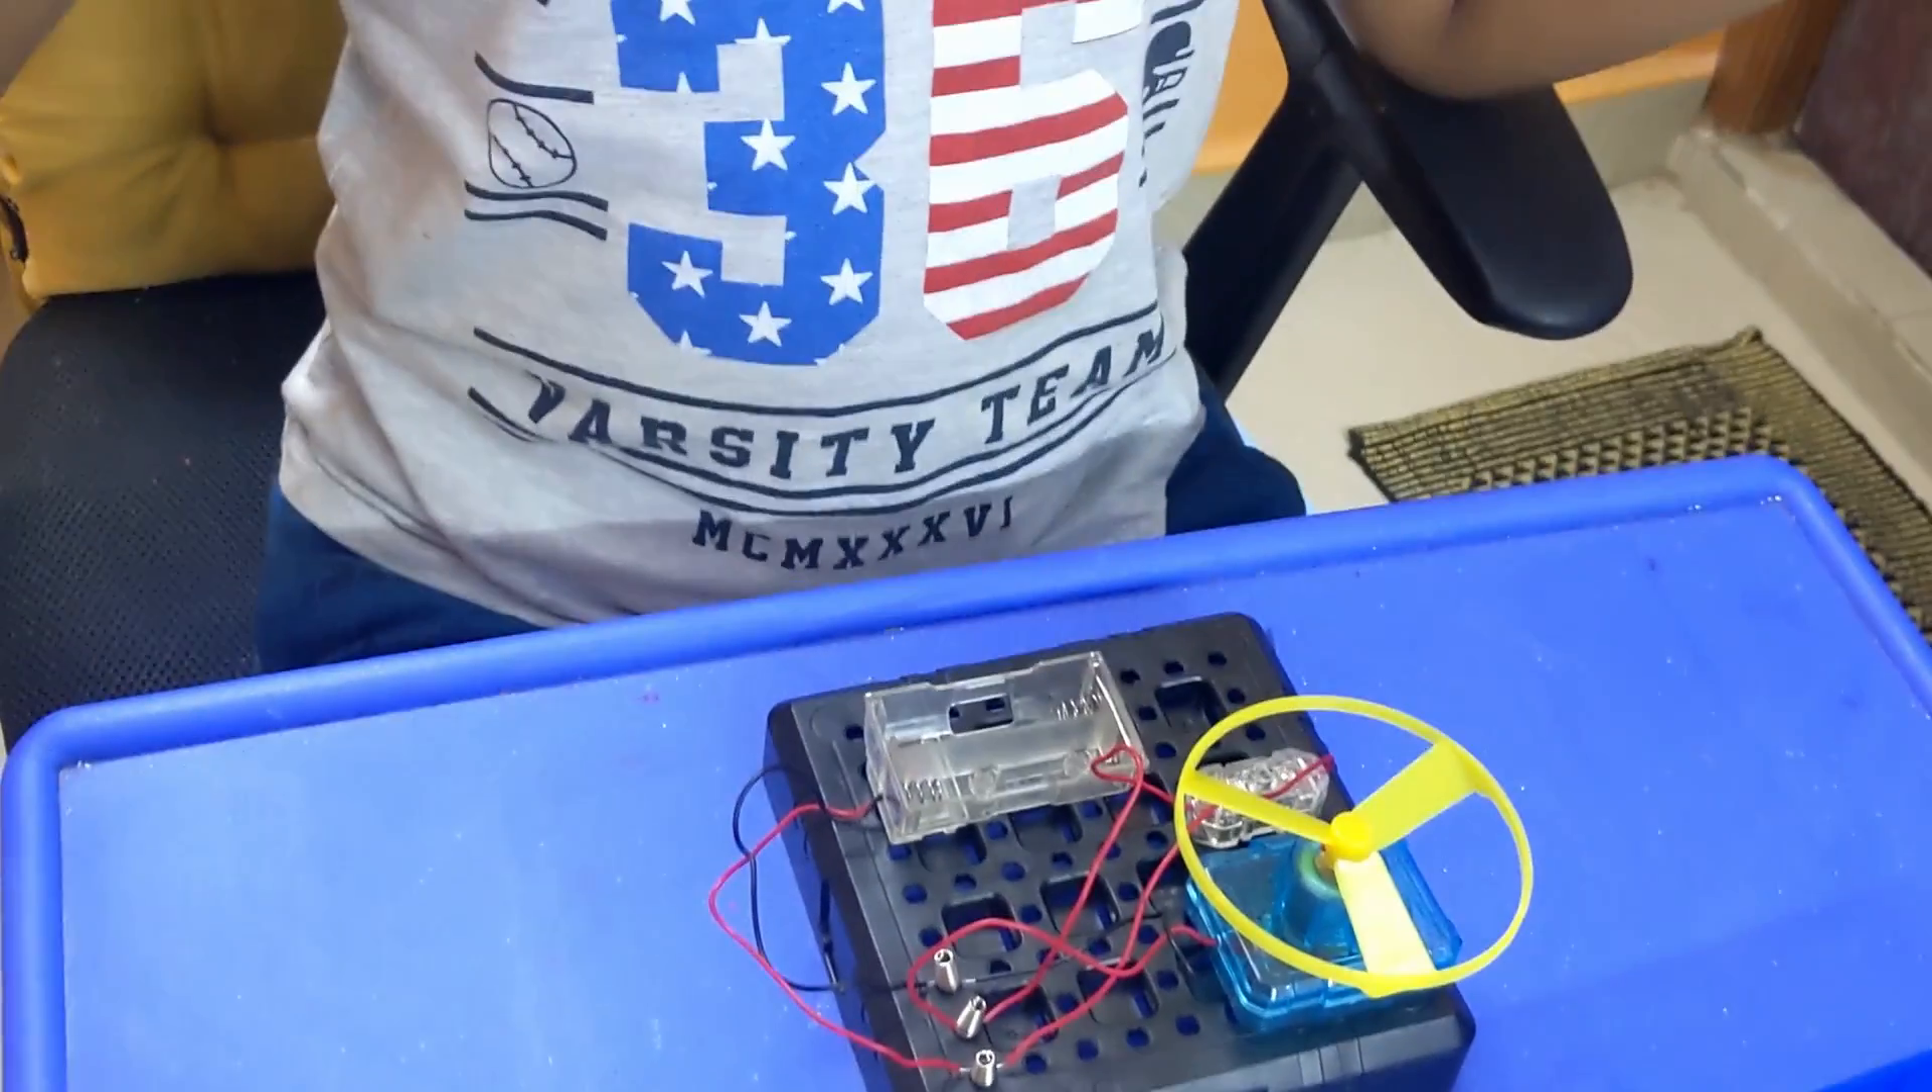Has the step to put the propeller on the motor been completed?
Yes.